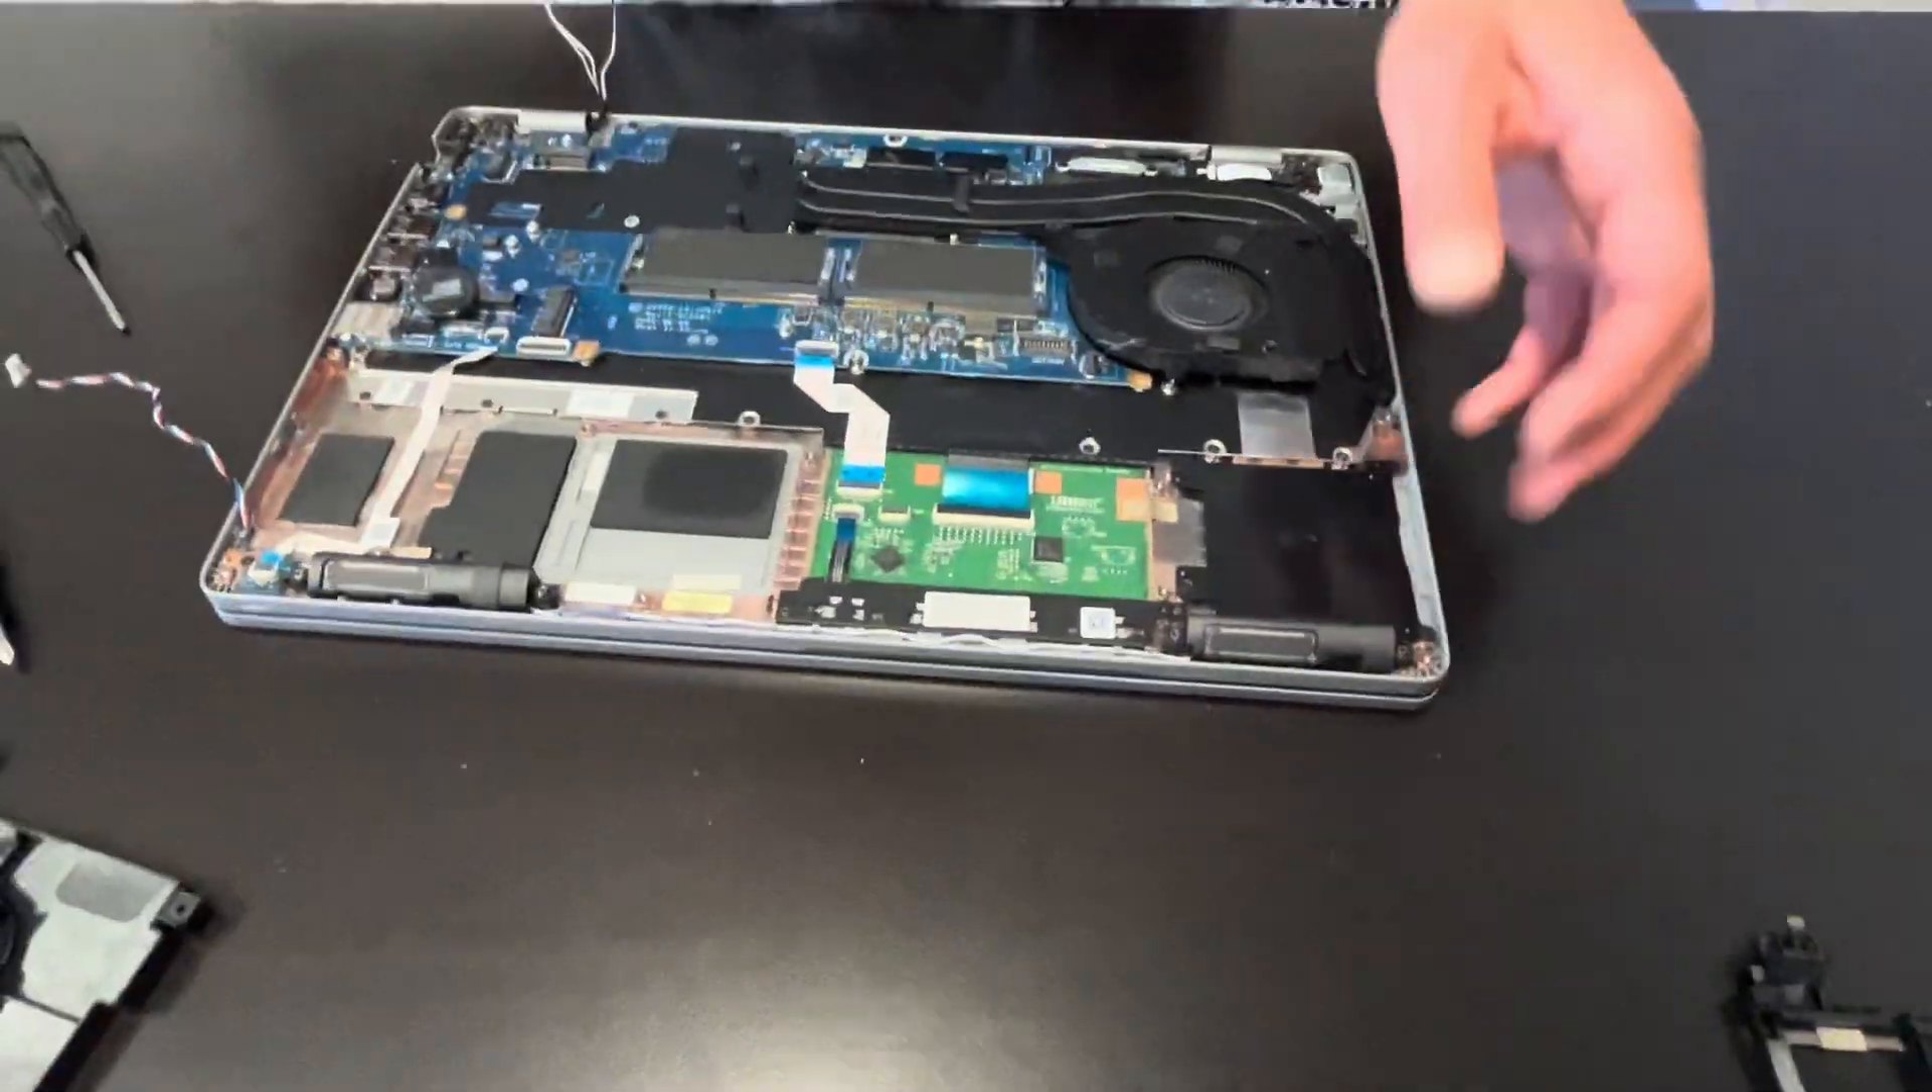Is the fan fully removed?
No.